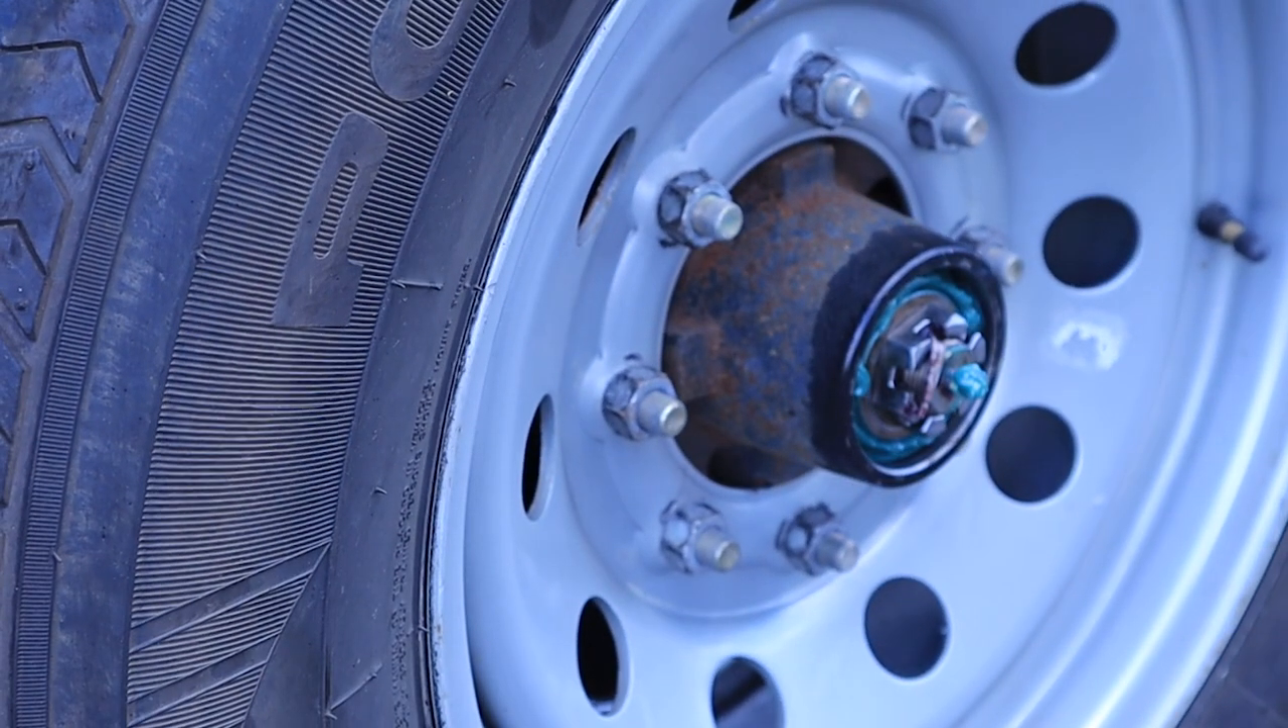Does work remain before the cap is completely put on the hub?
Yes.